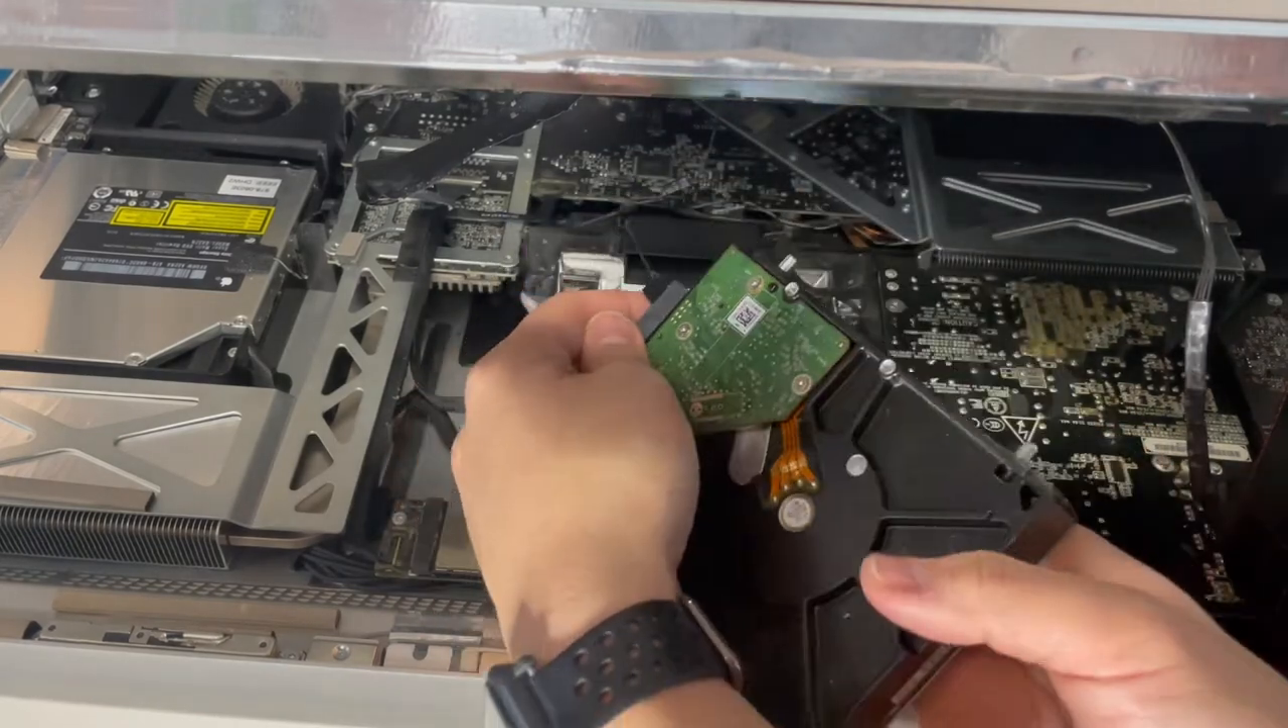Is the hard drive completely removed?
No.